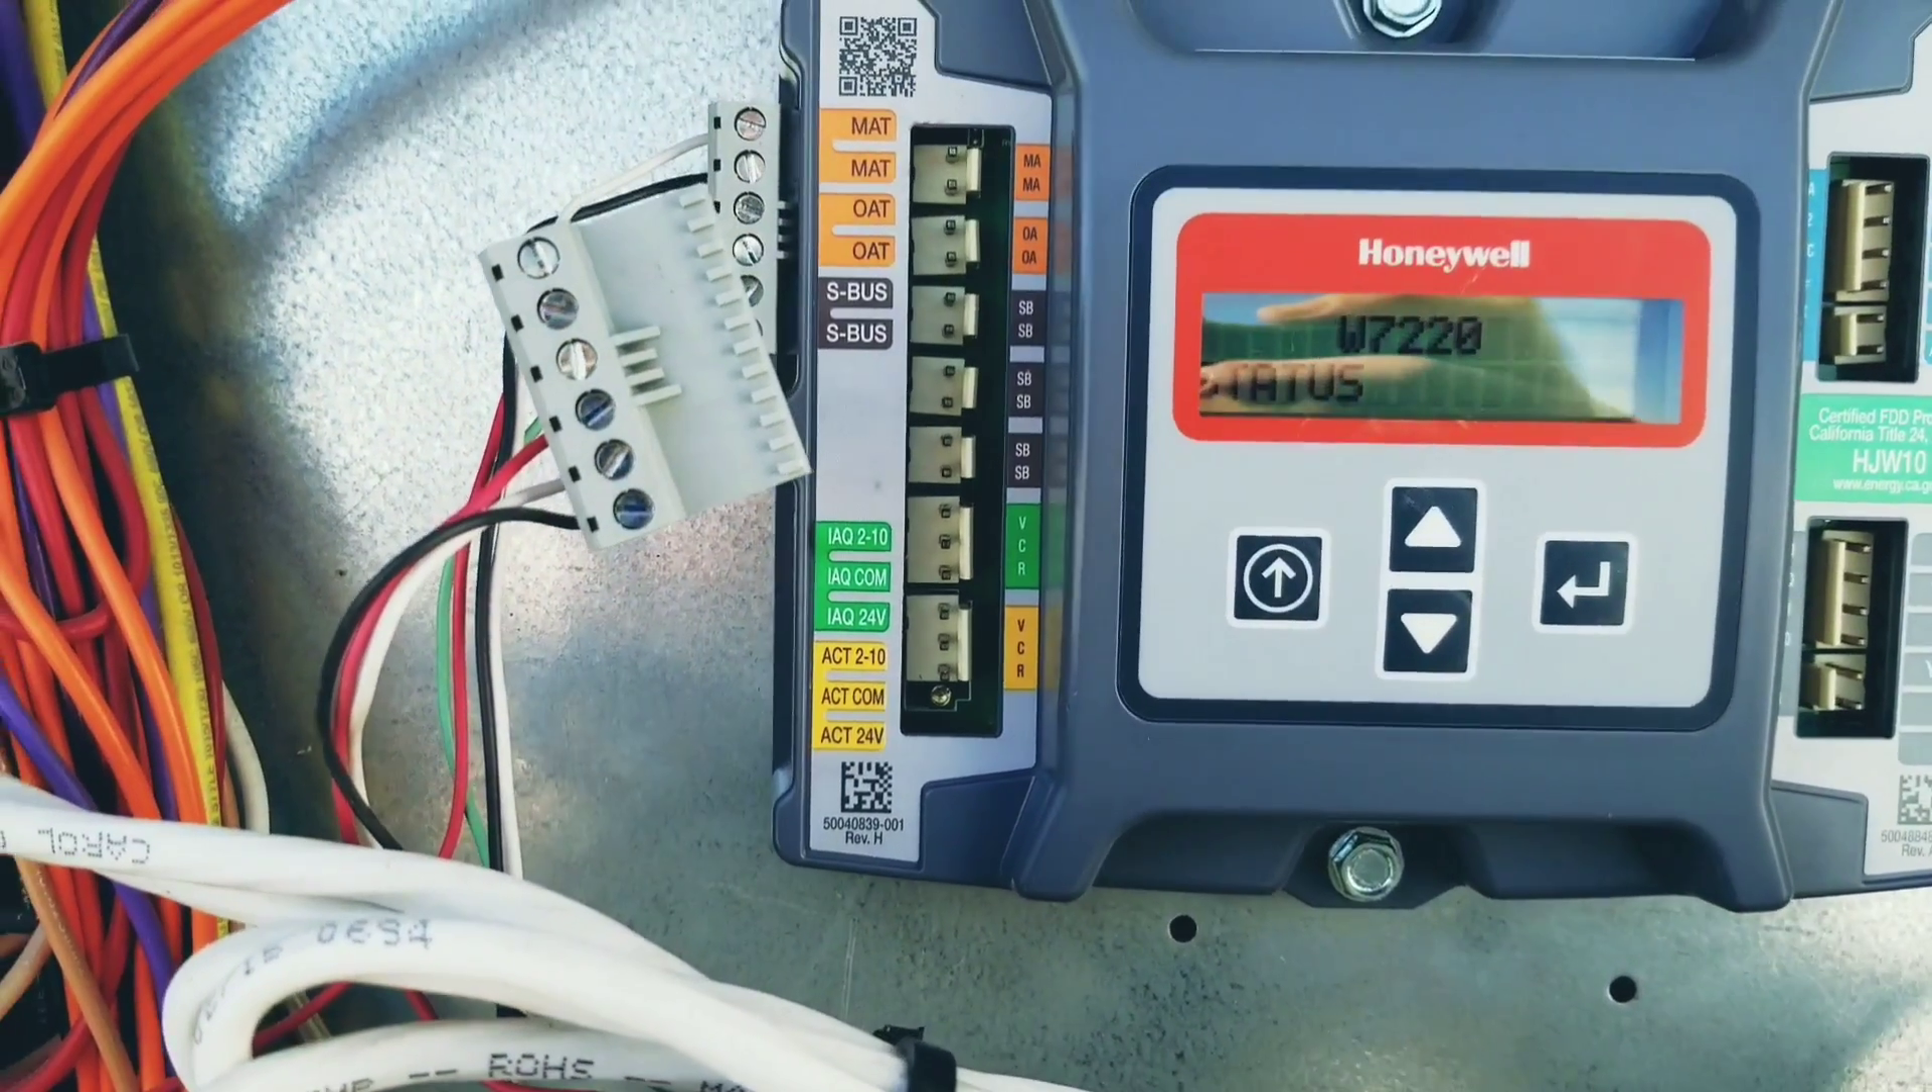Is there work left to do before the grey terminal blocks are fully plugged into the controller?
Yes.